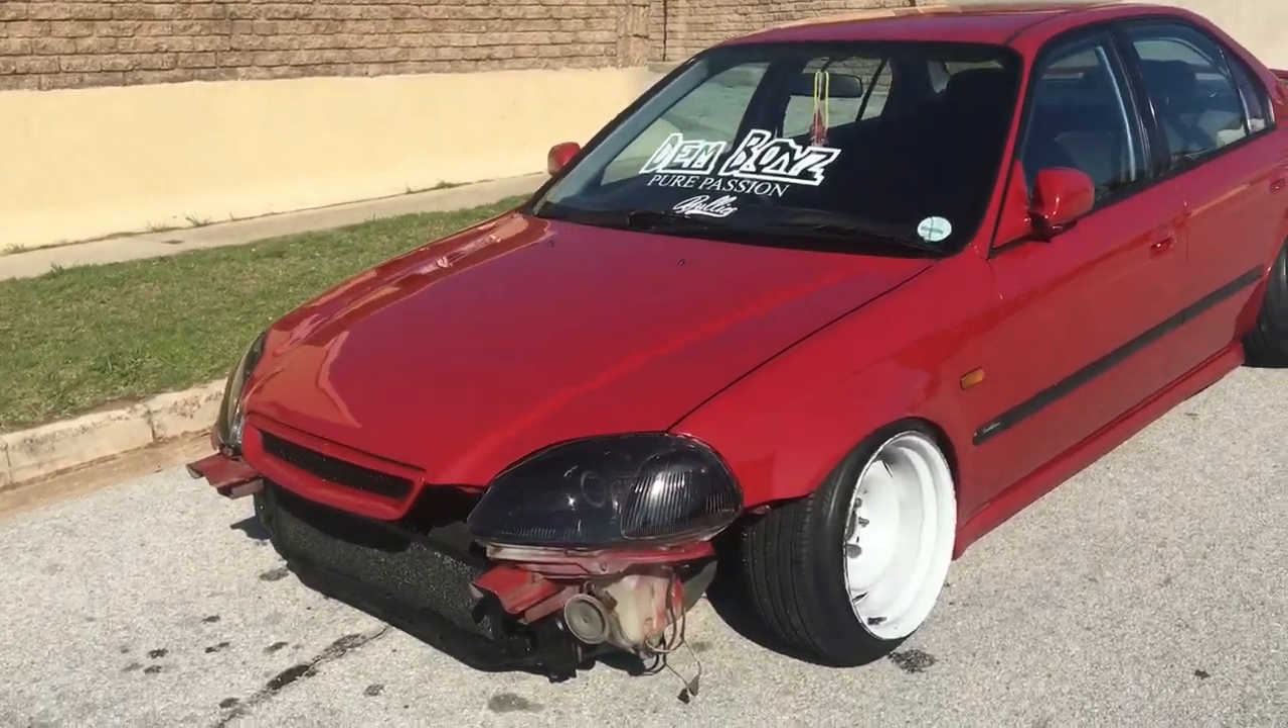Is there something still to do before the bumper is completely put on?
Yes.